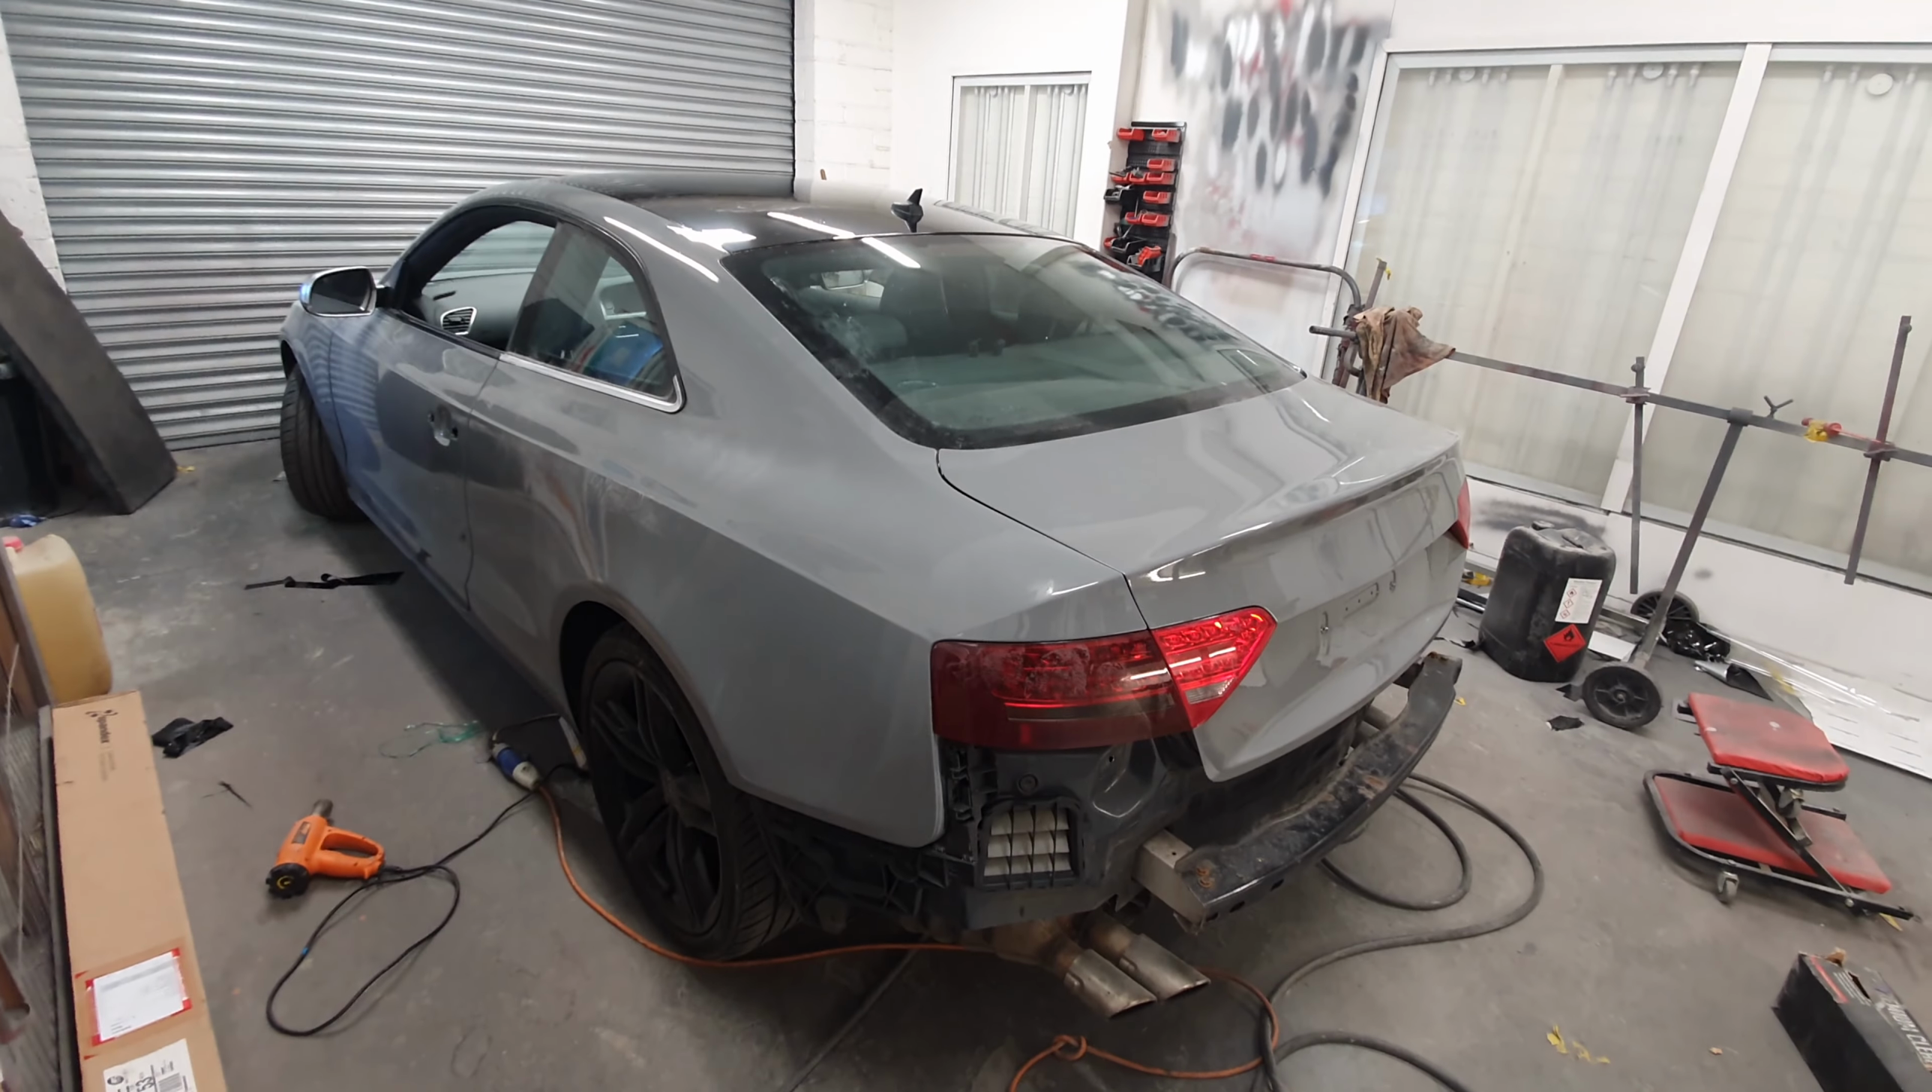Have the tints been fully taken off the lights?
No.